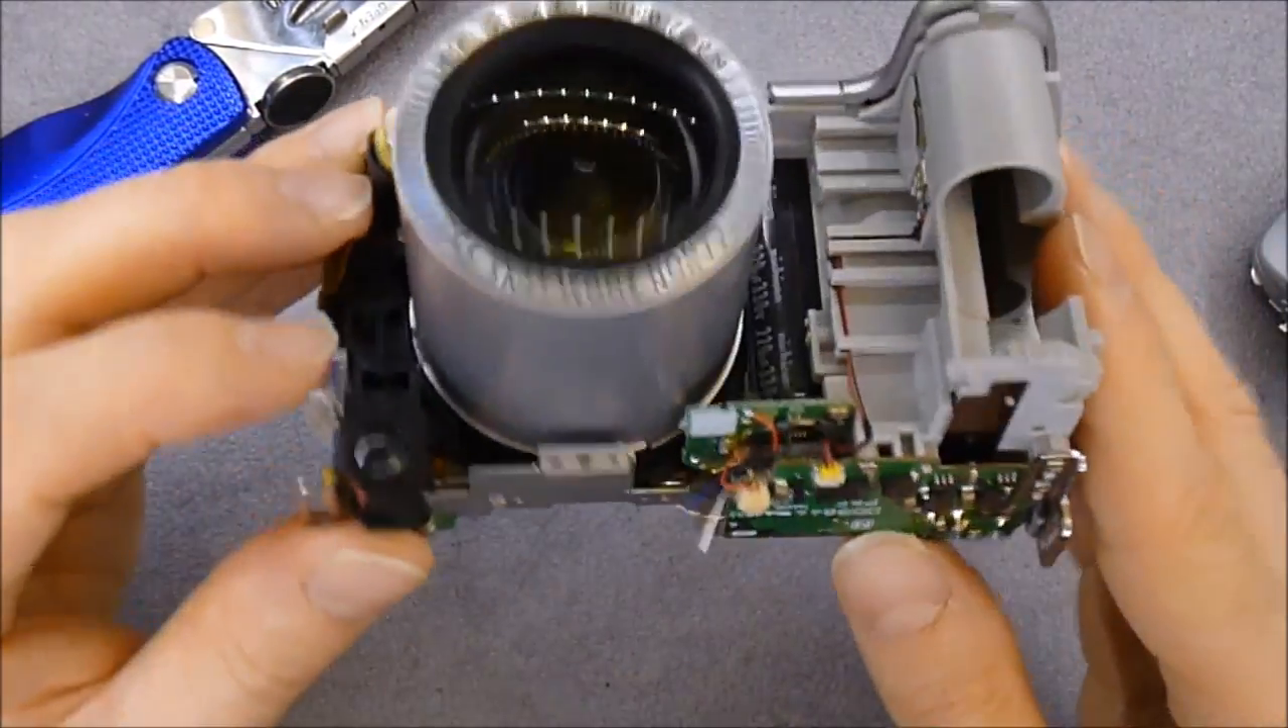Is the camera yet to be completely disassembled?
Yes.